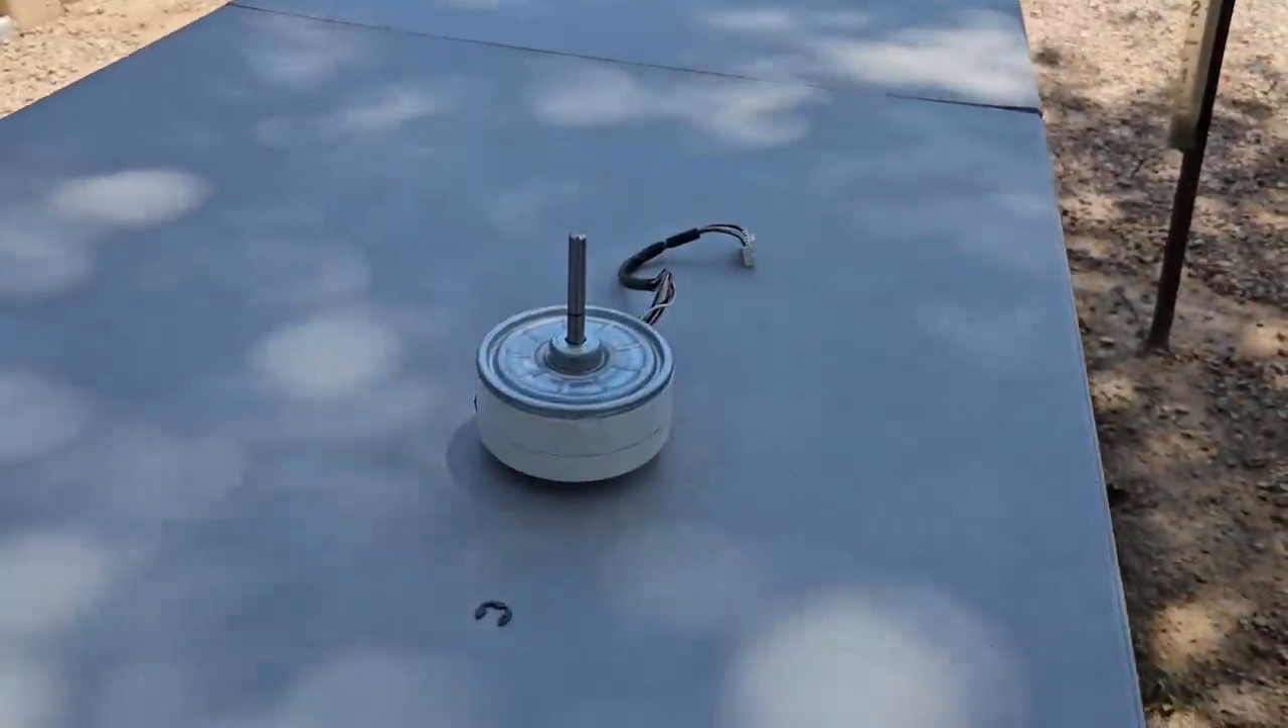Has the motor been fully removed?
Yes.